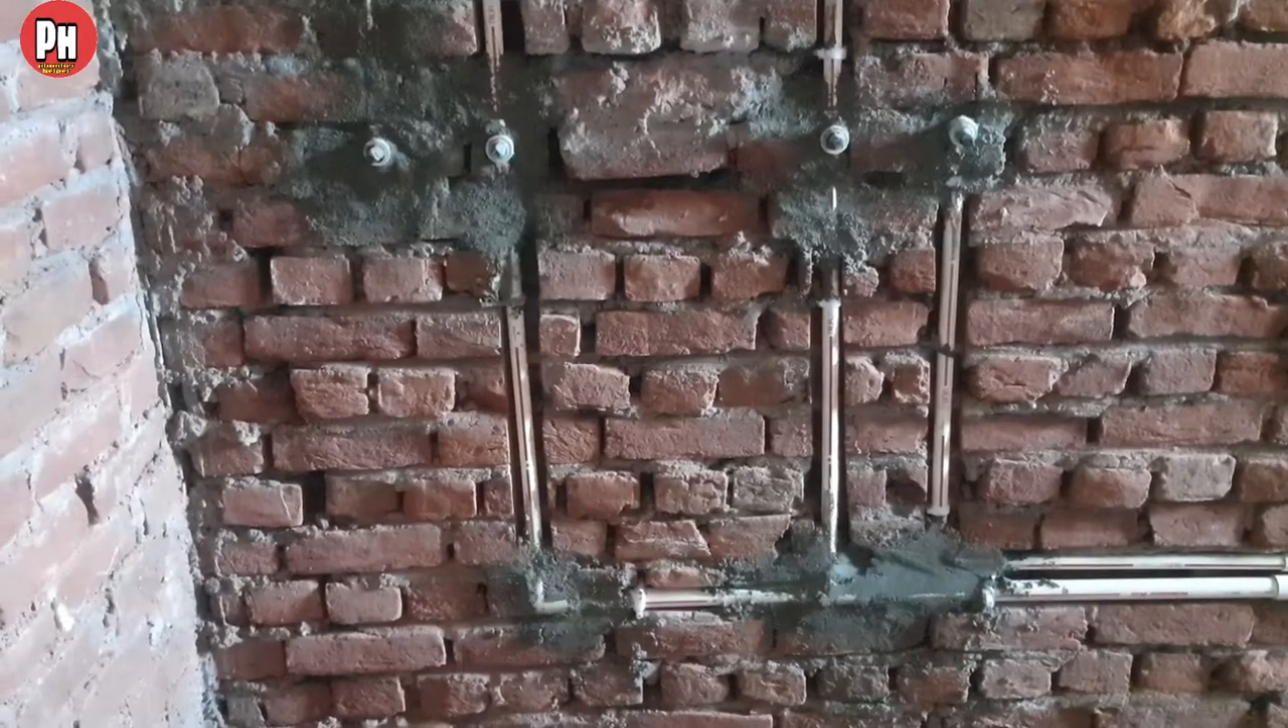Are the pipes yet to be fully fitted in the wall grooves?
No.